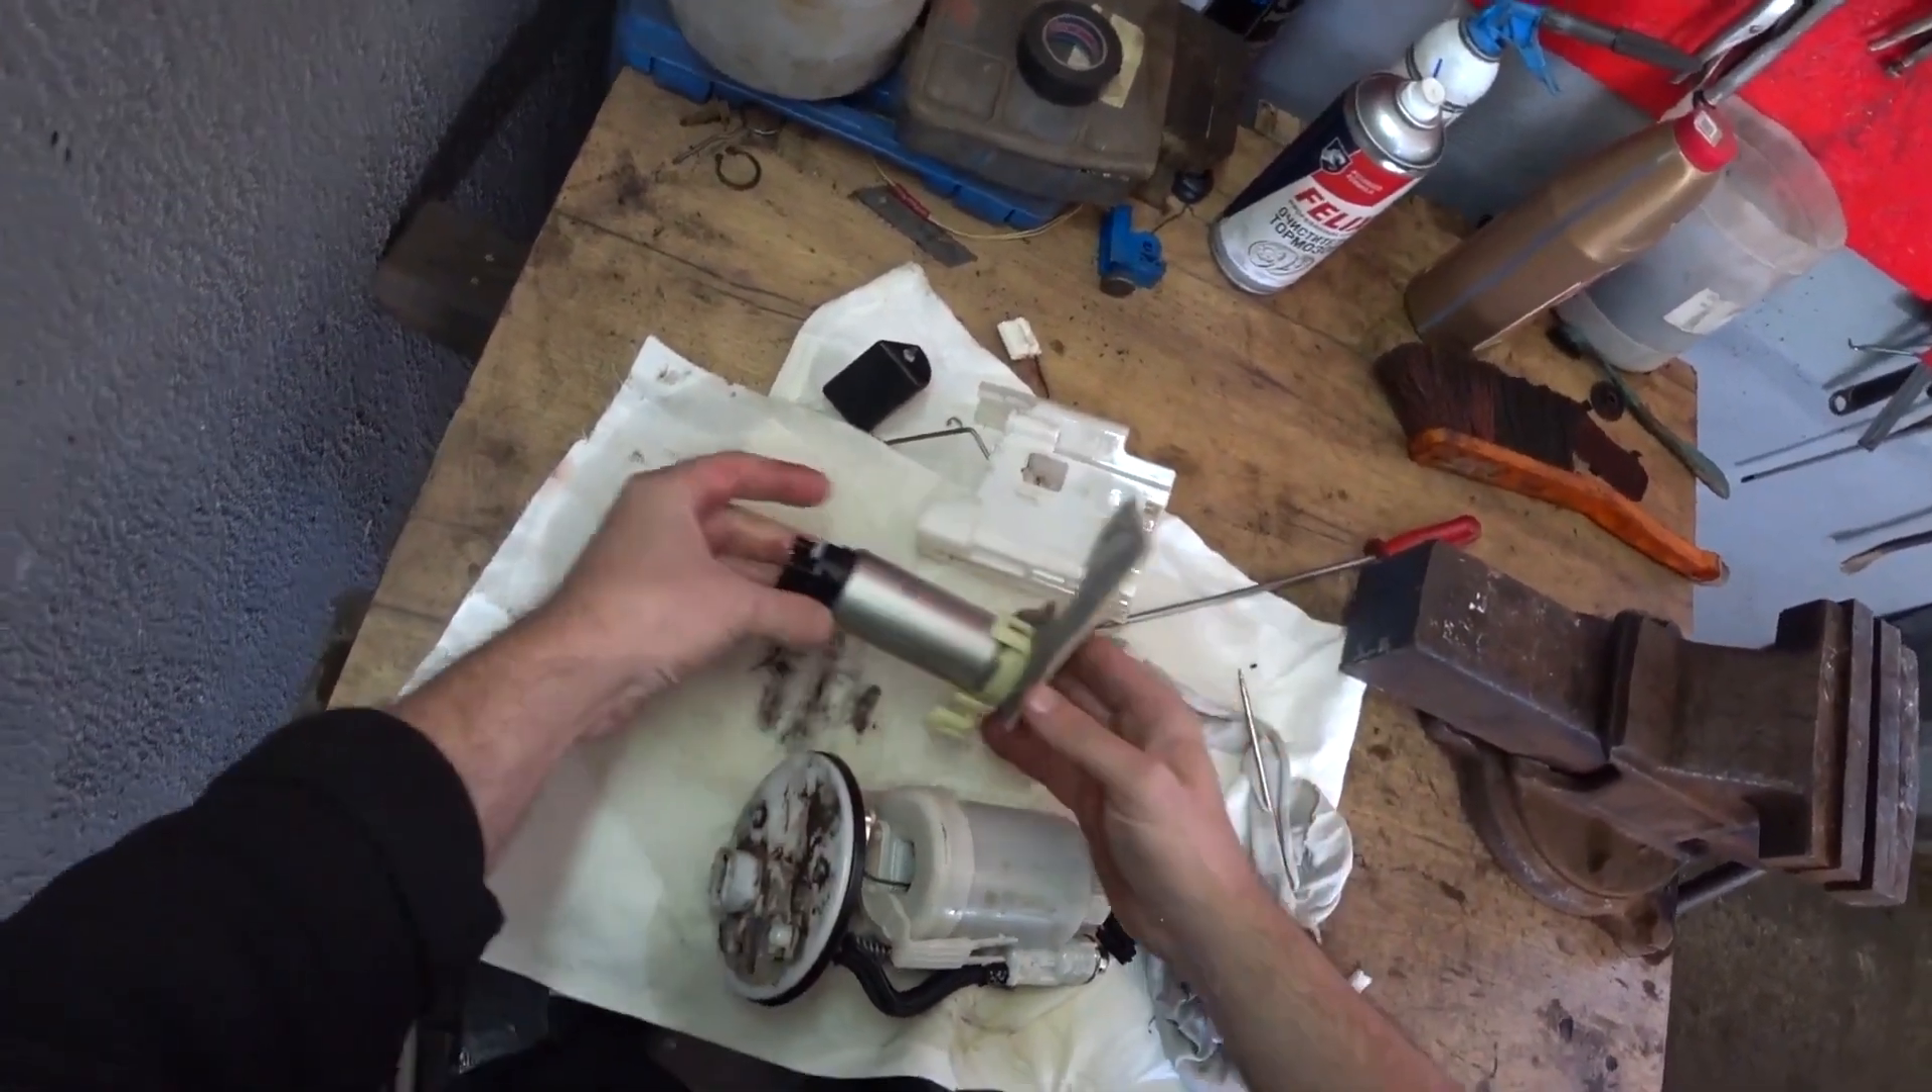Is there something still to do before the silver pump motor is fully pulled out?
No.